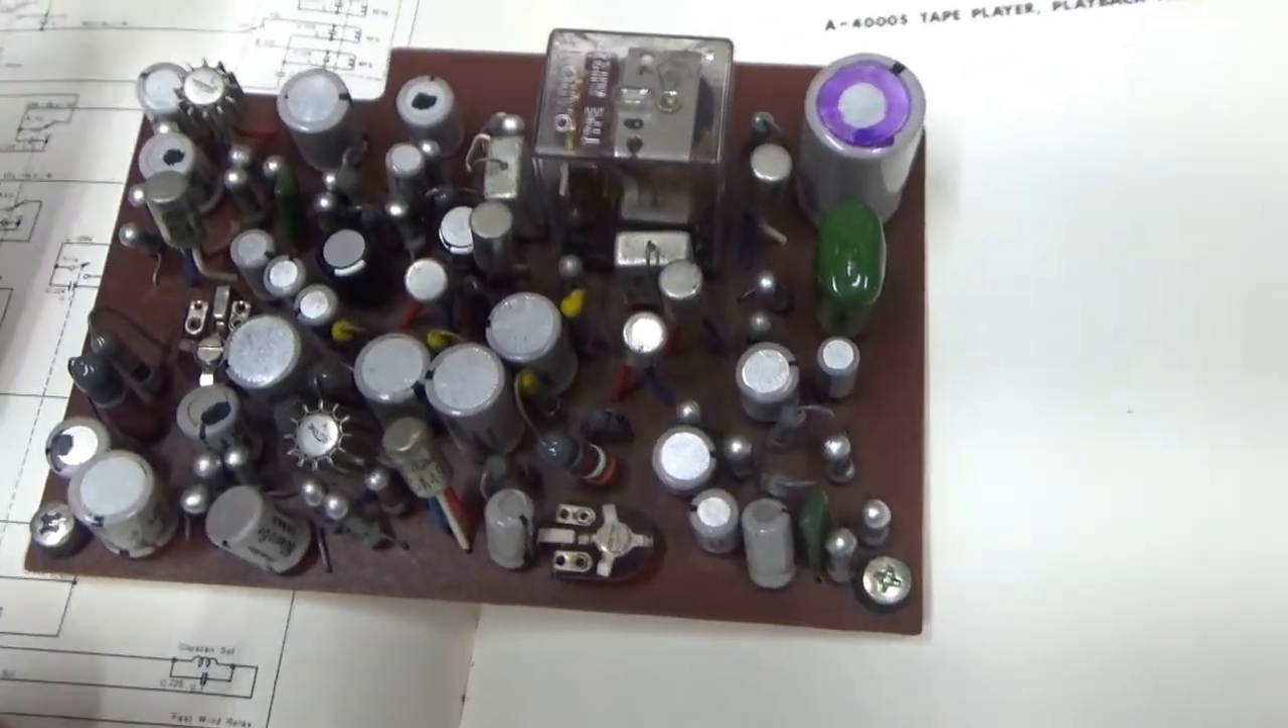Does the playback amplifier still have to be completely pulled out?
No.